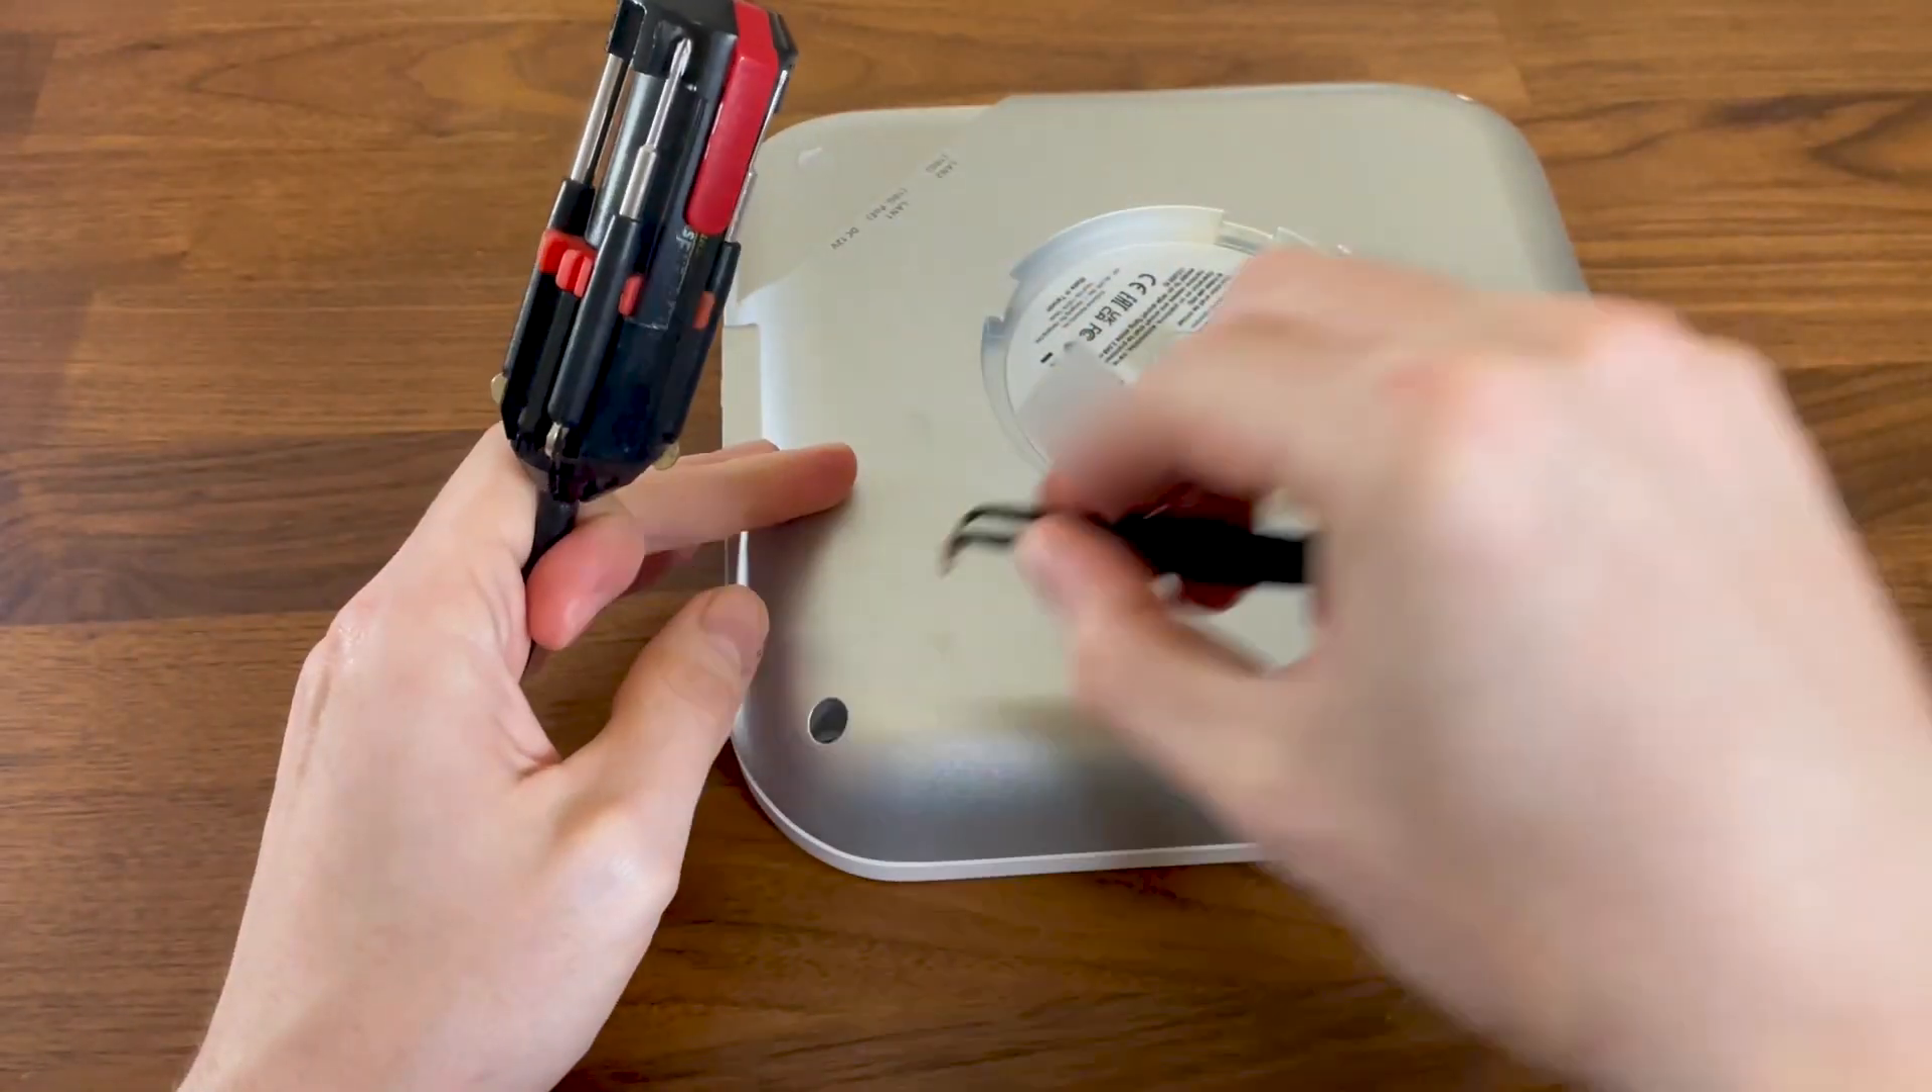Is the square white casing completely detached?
No.